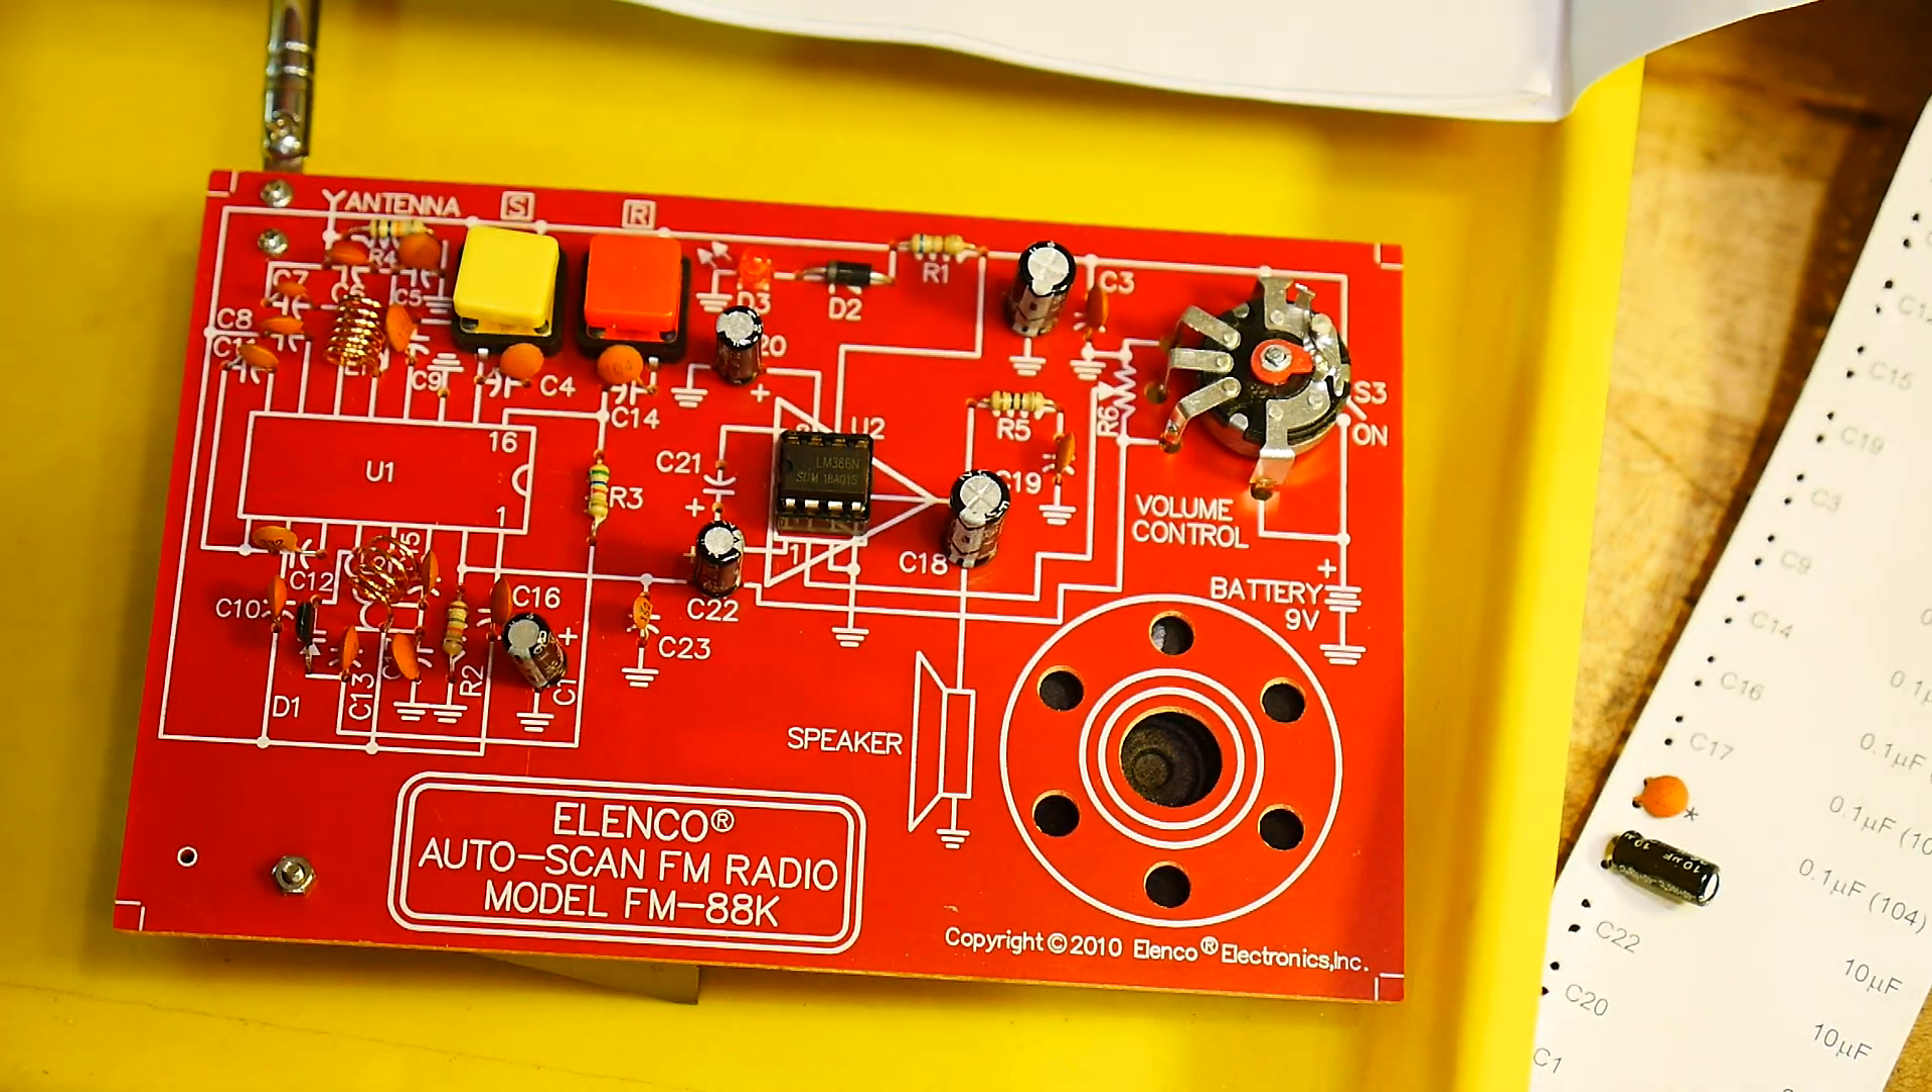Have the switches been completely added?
Yes.